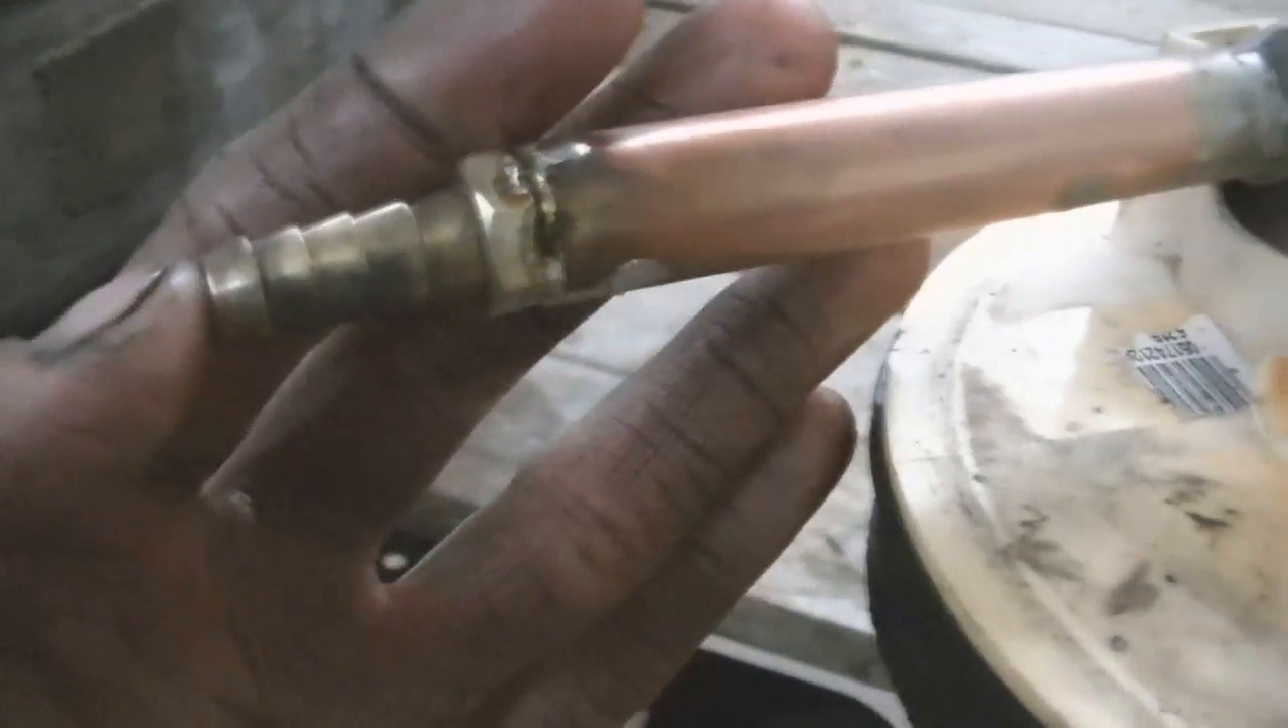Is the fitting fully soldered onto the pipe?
Yes.